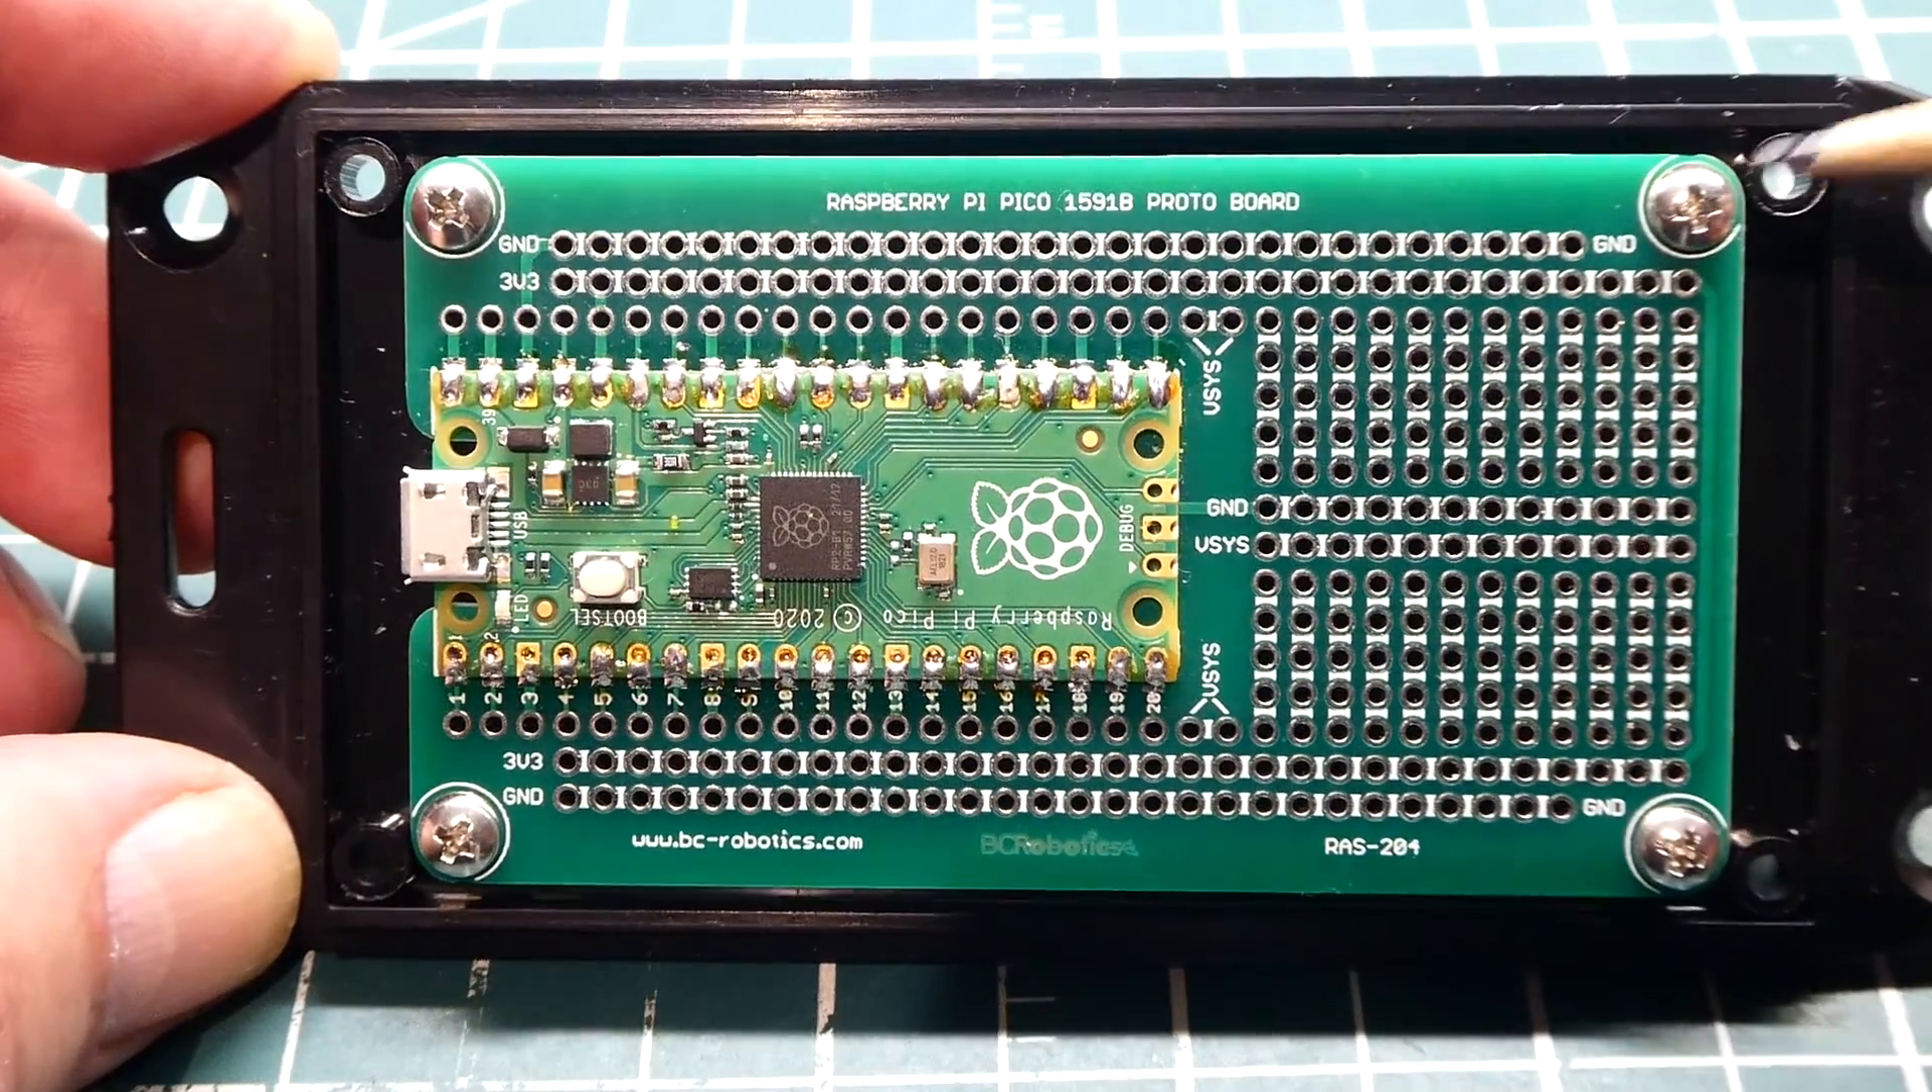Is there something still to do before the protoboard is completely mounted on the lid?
No.